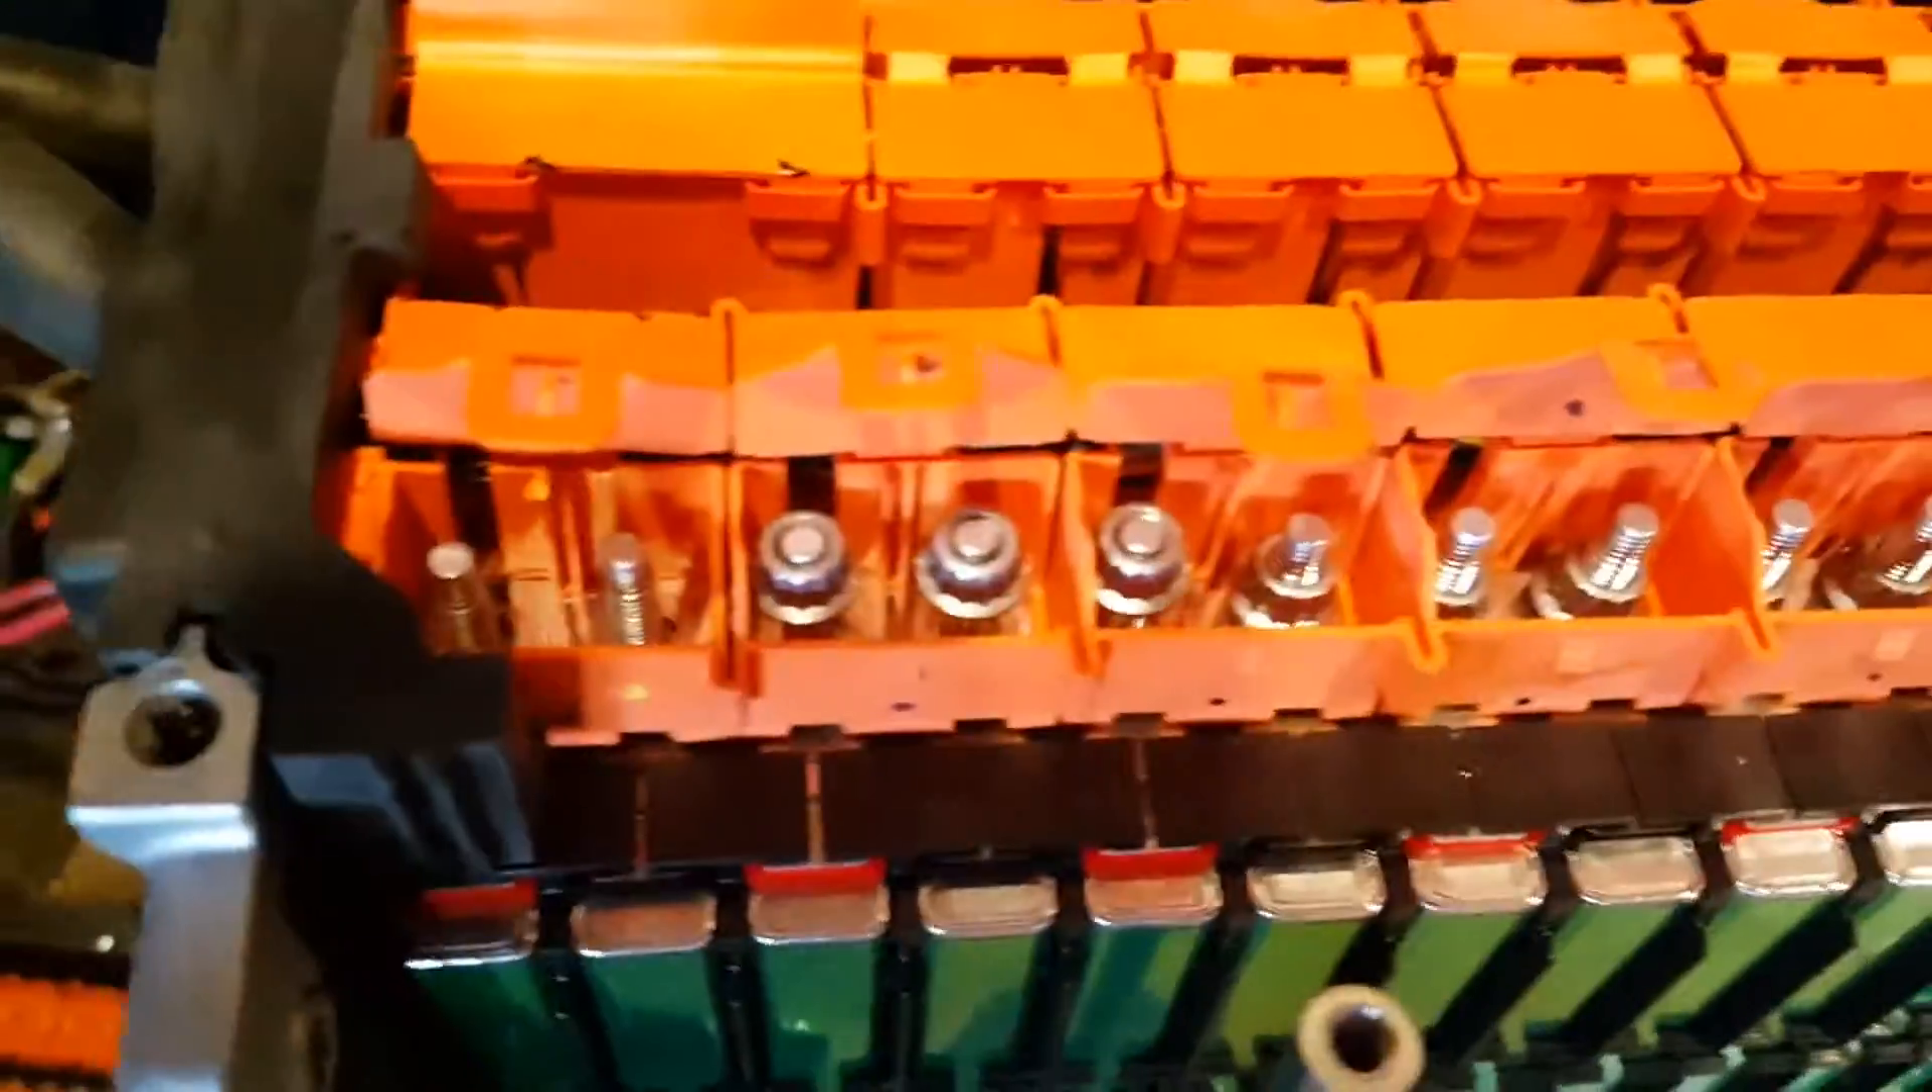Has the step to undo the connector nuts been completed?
No.